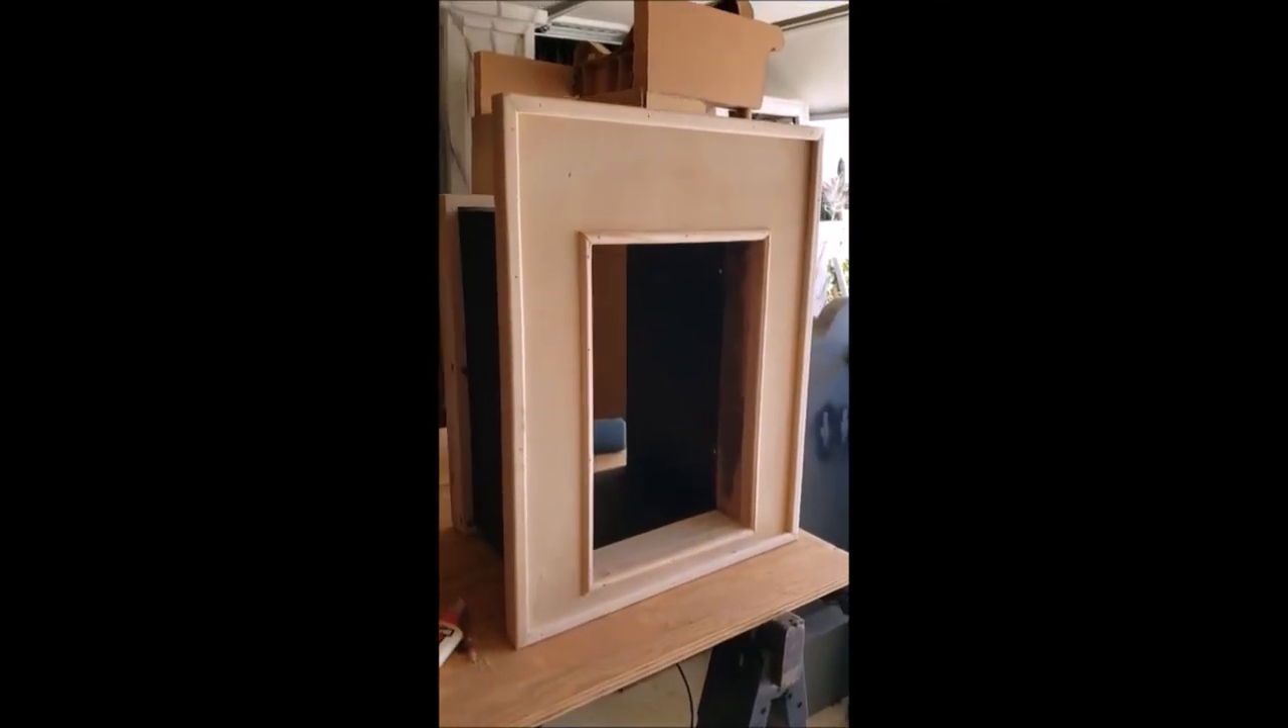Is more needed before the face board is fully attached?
No.